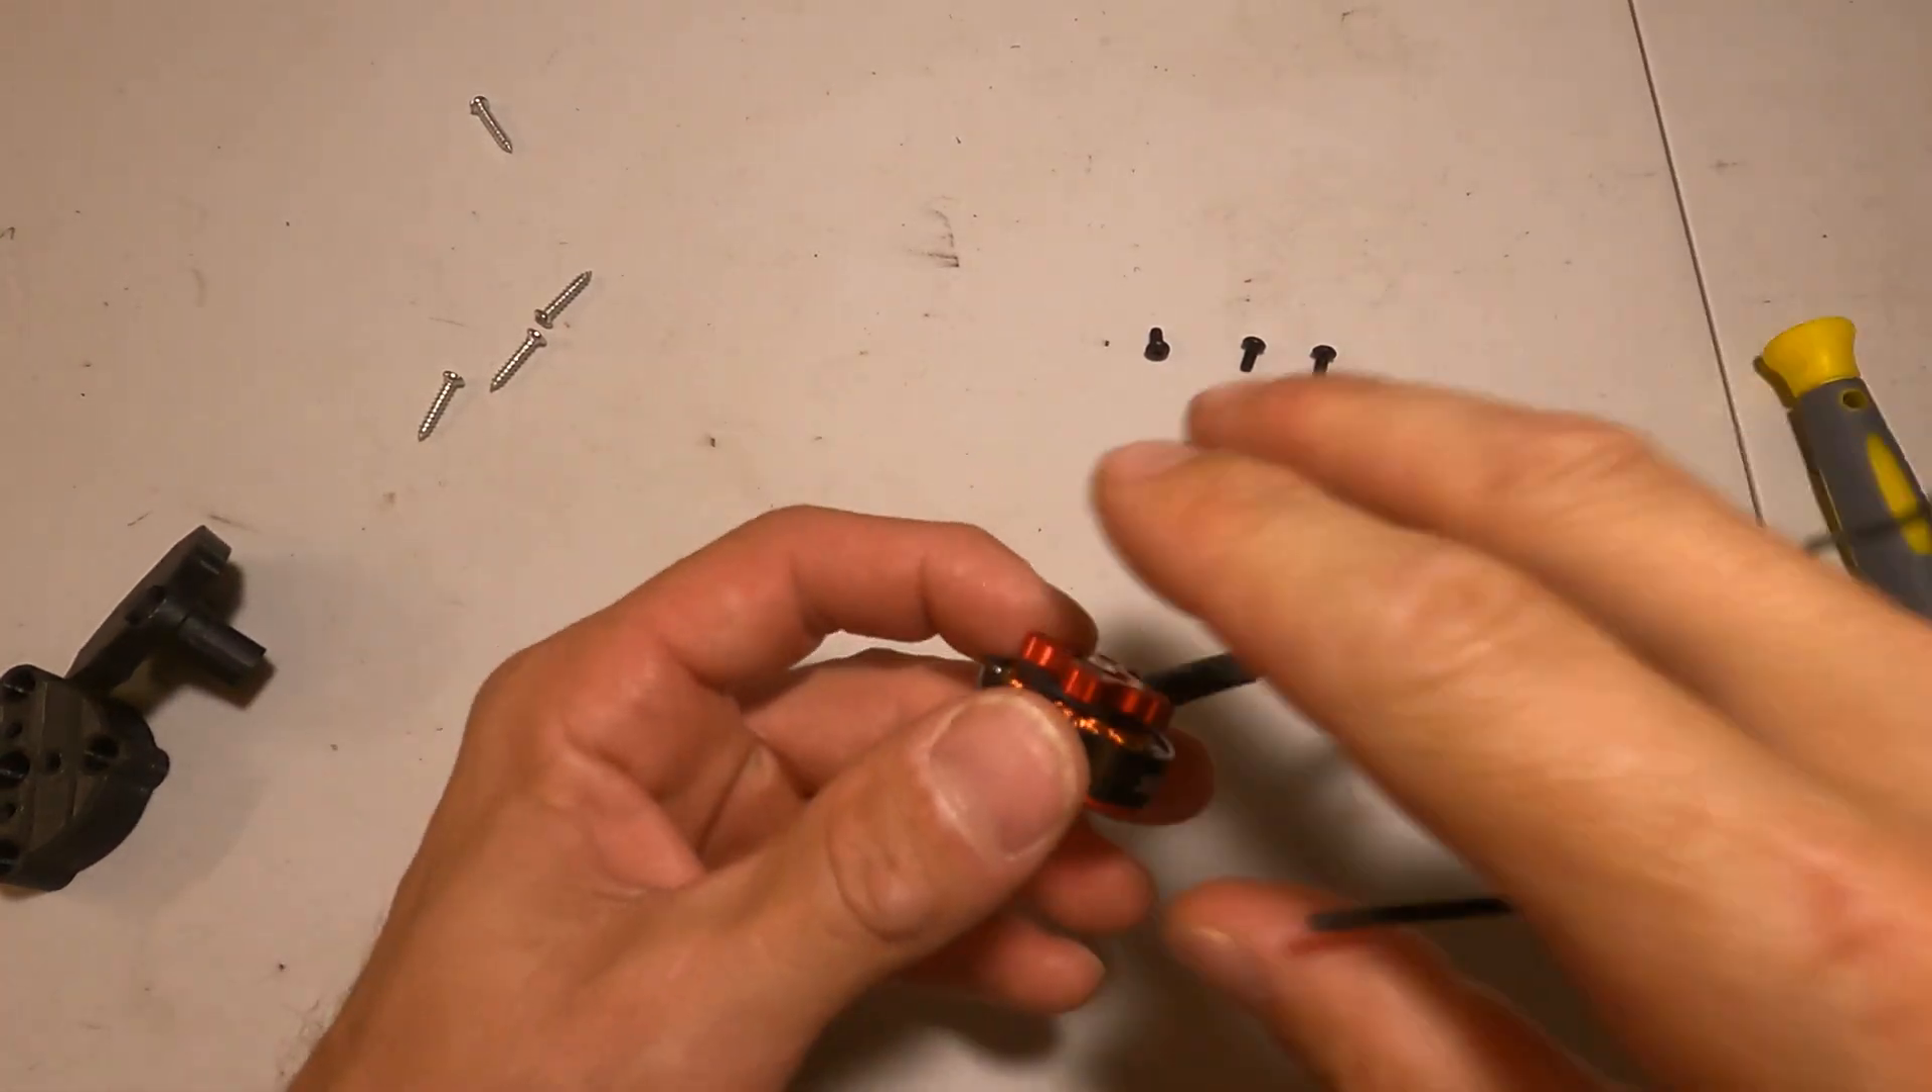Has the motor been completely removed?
Yes.